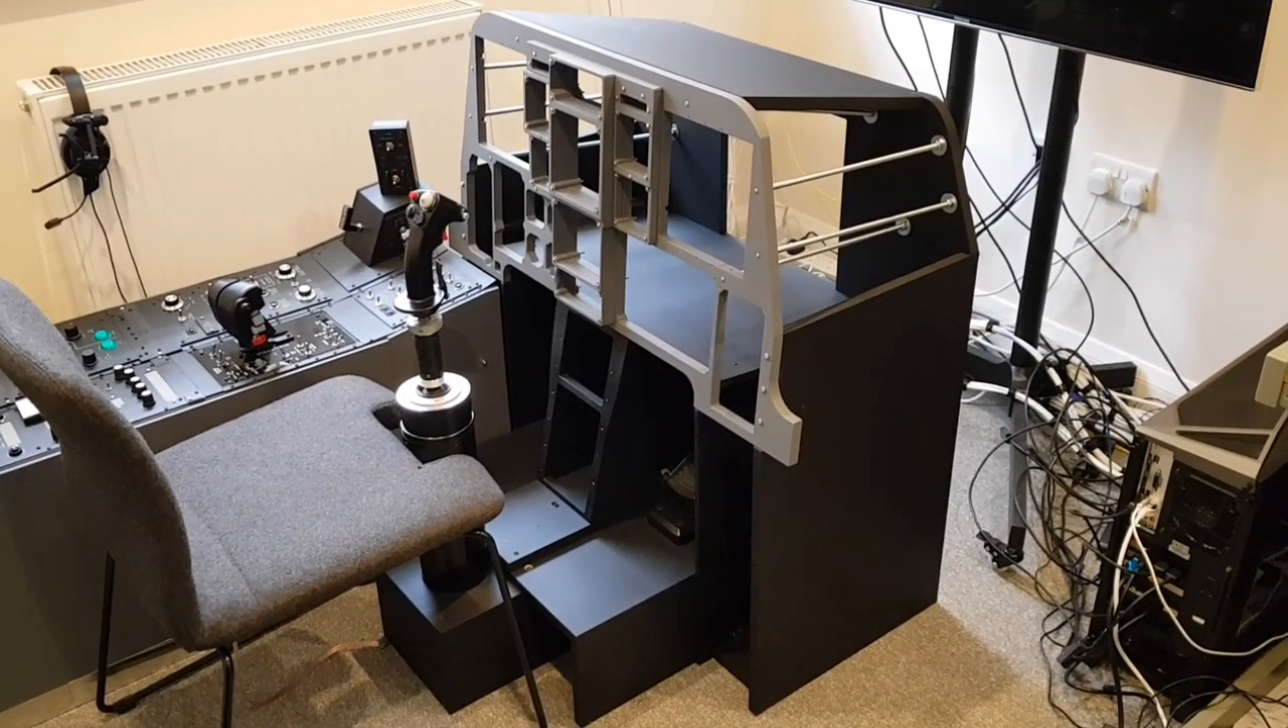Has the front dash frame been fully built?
Yes.